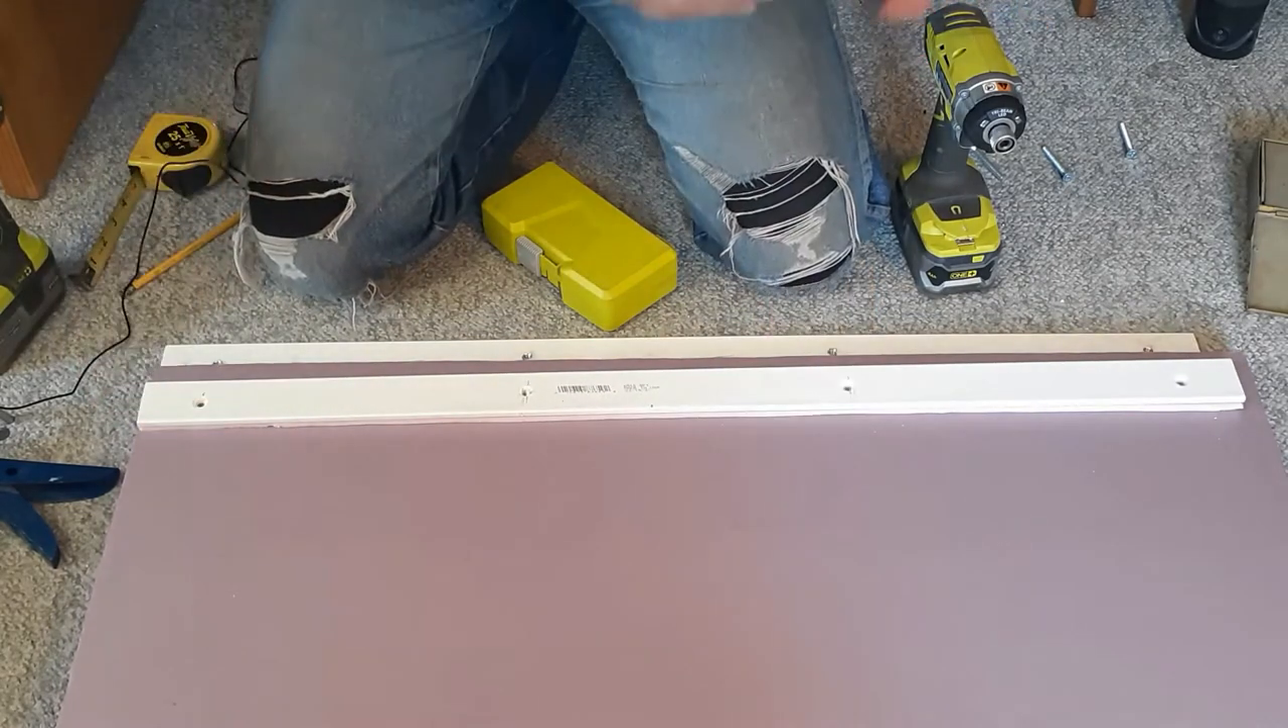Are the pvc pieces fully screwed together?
No.